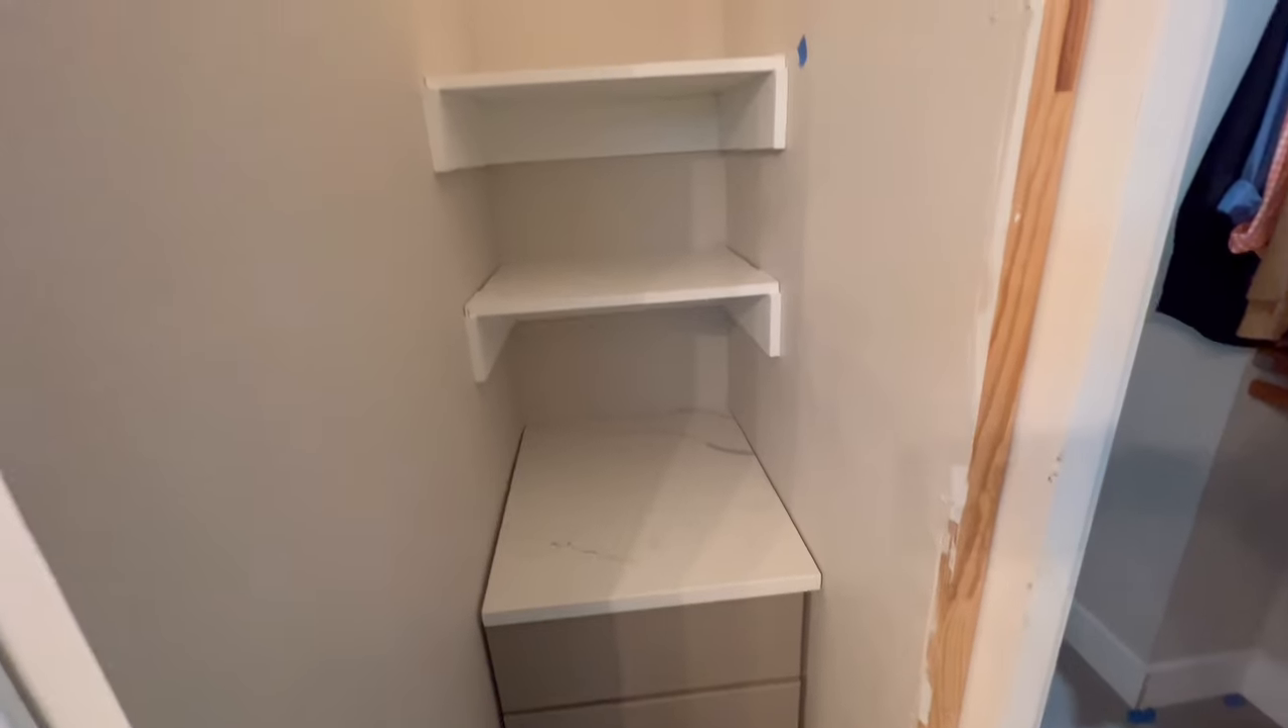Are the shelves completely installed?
Yes.